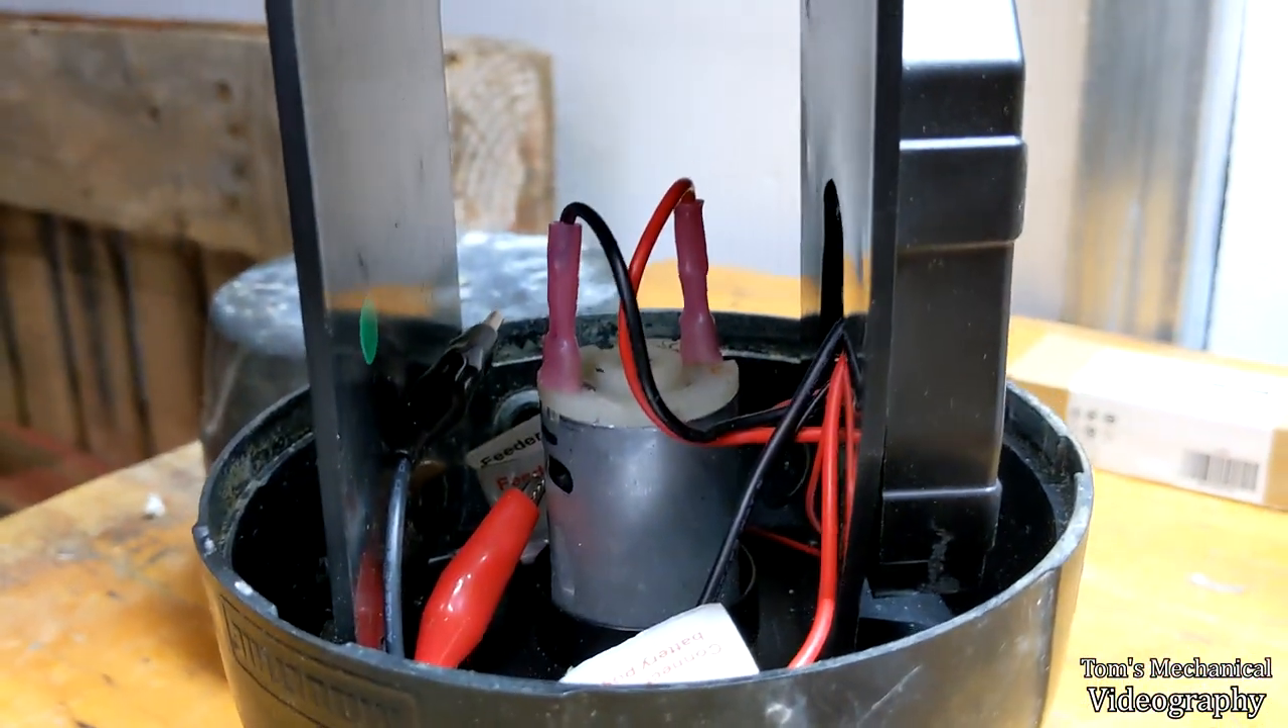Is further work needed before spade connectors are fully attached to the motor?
No.